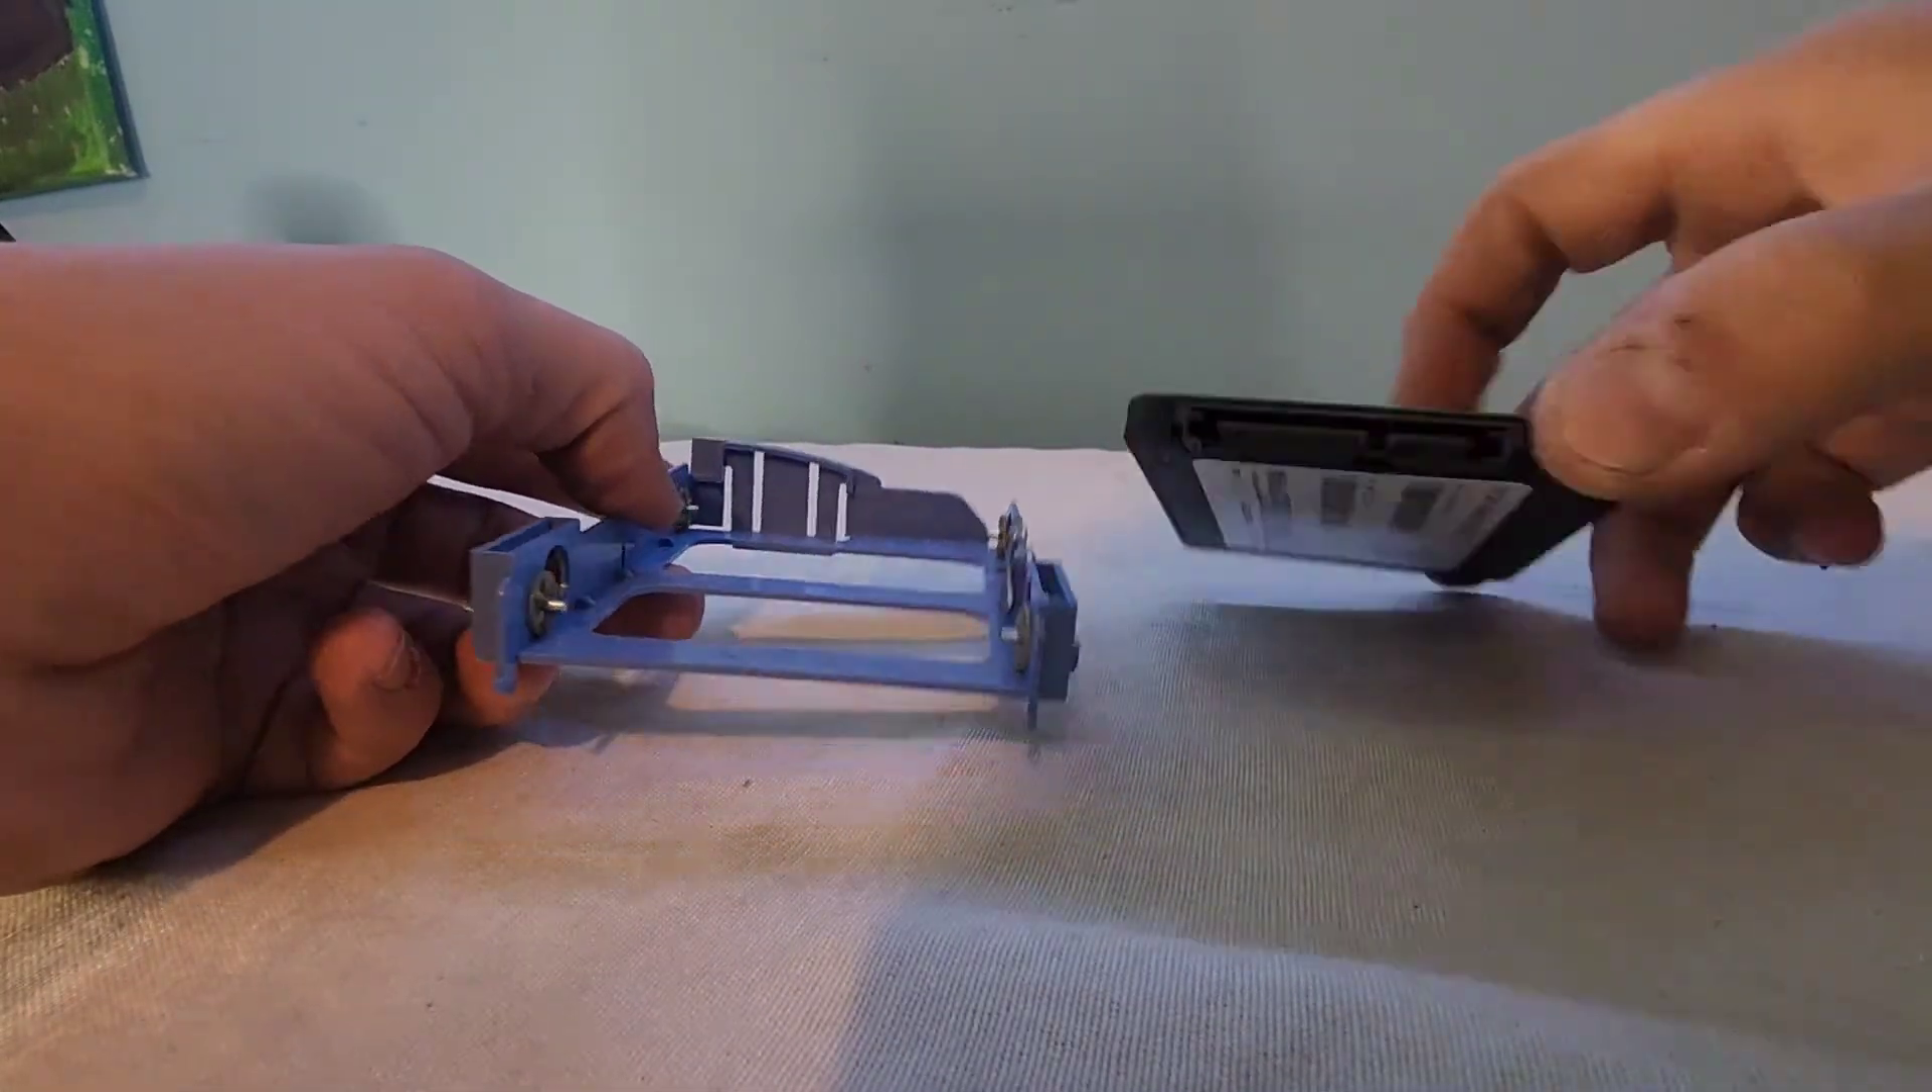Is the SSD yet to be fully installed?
Yes.